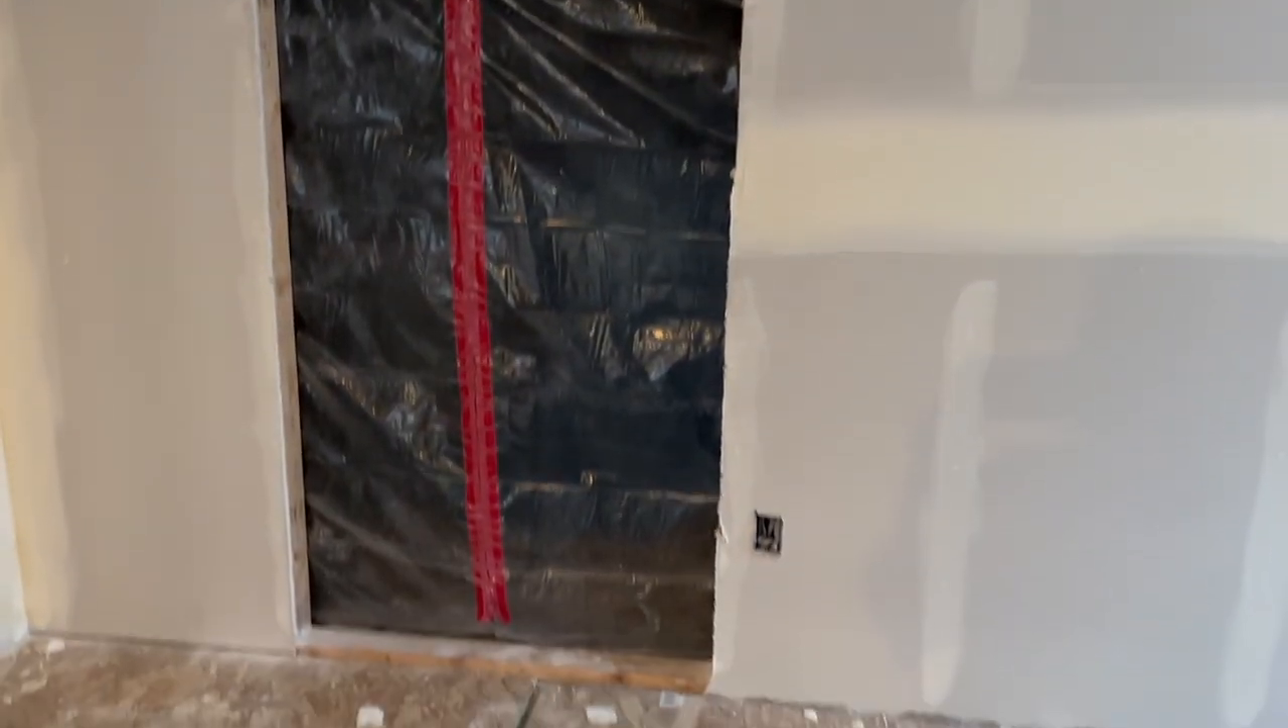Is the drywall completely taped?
Yes.